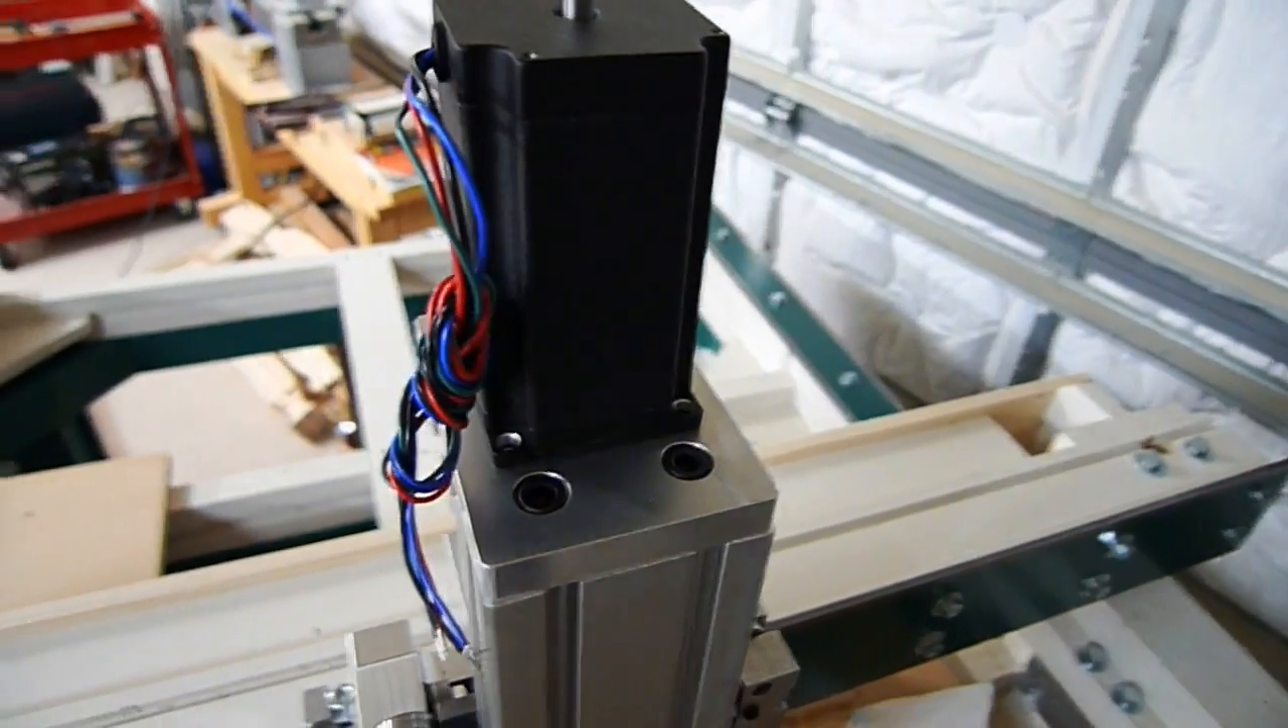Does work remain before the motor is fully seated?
No.